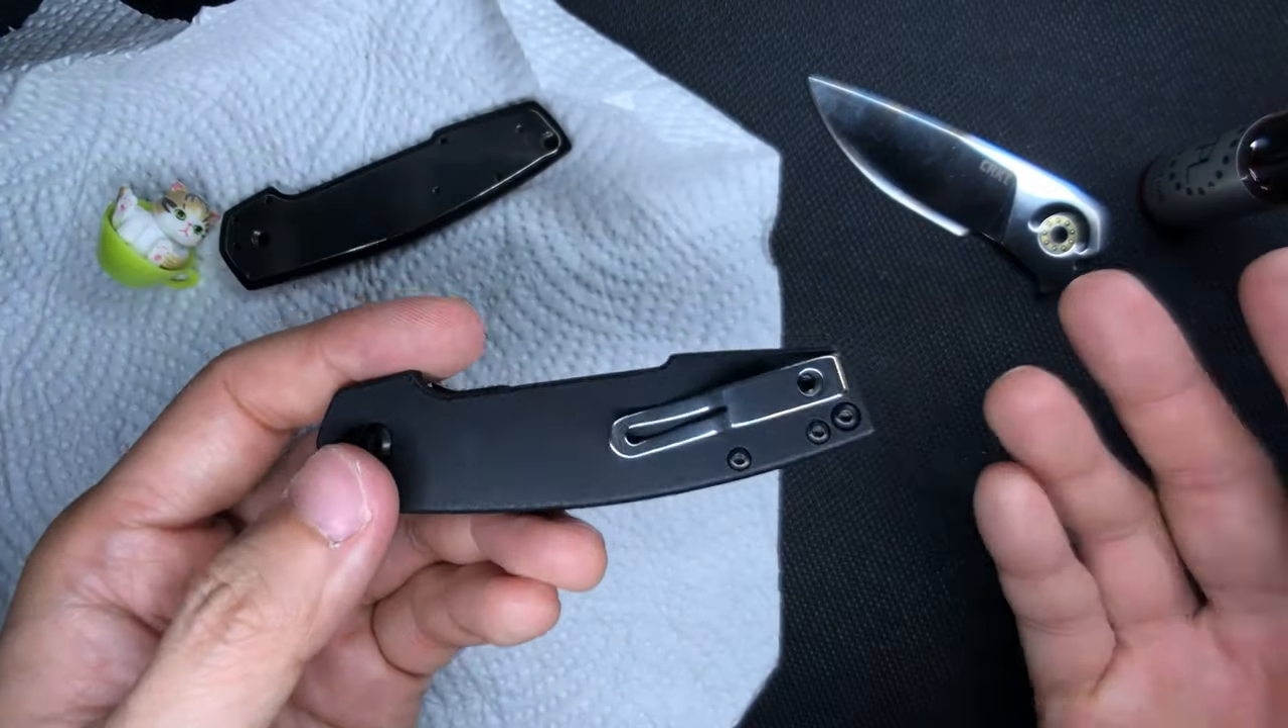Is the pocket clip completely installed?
Yes.